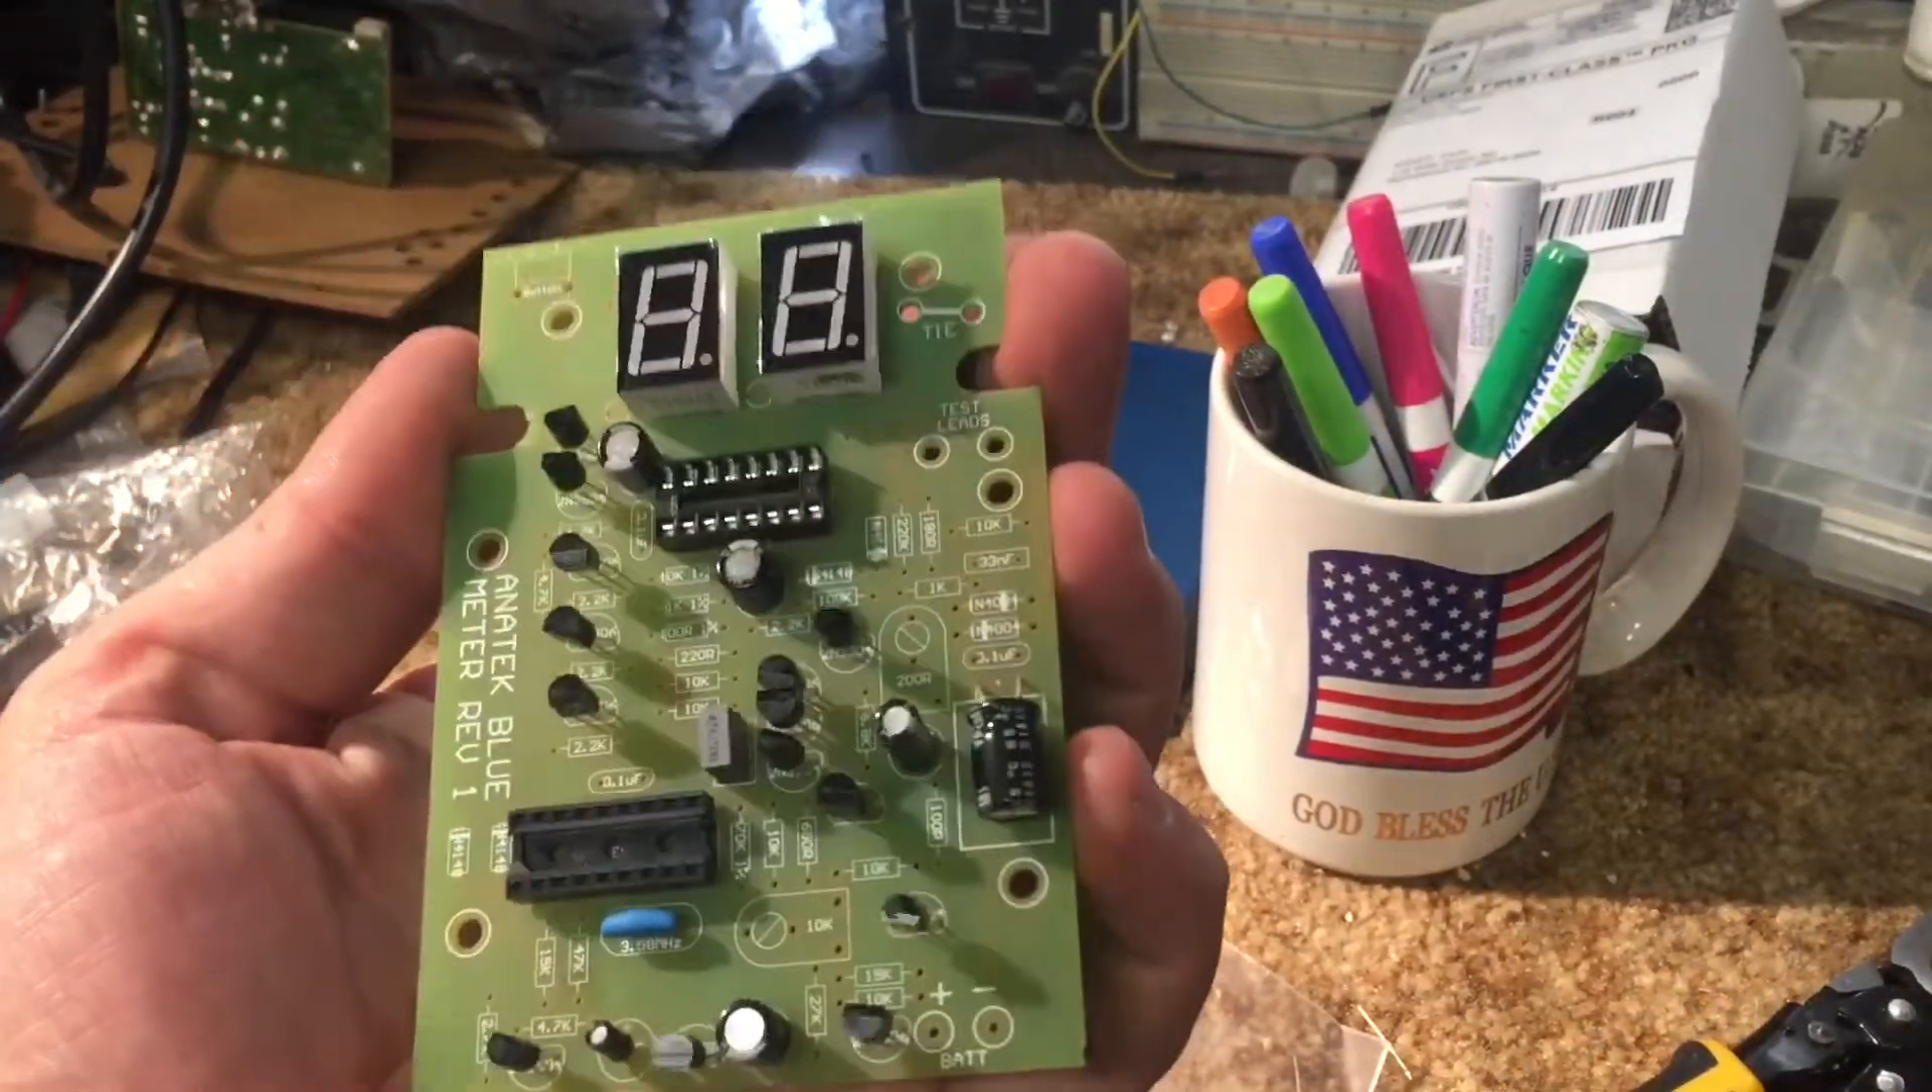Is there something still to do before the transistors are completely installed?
No.